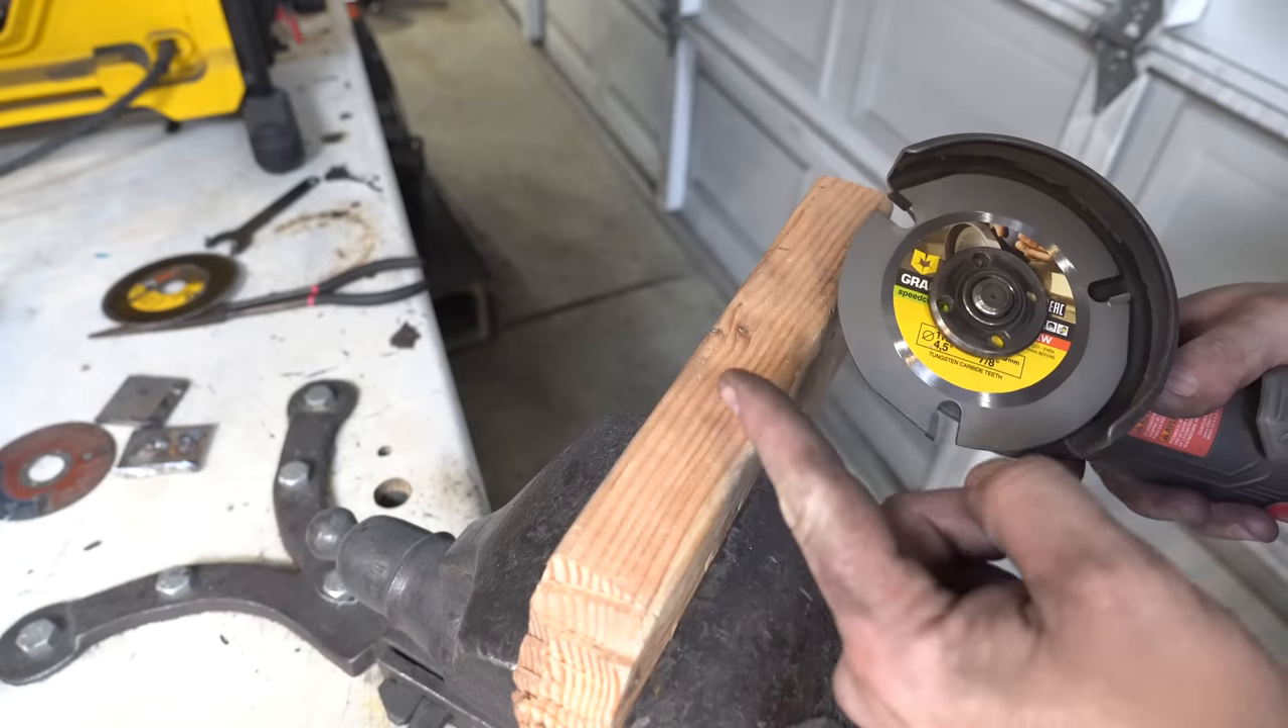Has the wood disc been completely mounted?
Yes.